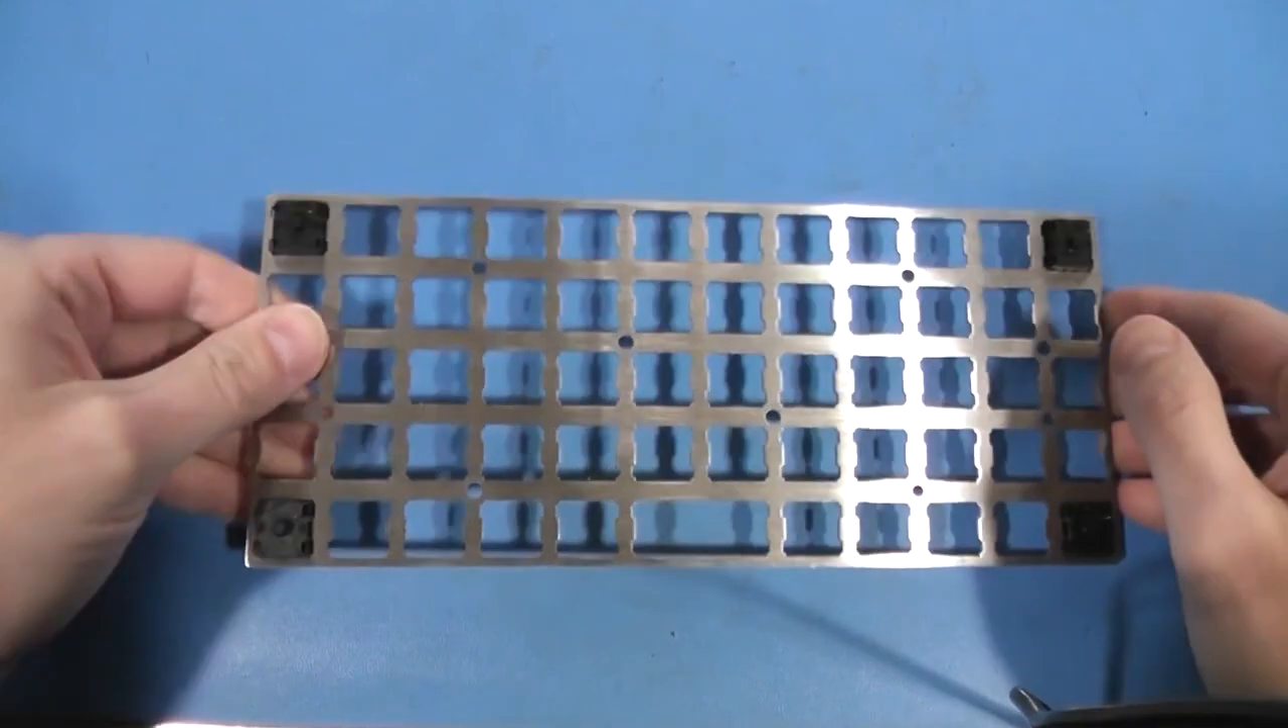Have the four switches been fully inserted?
Yes.